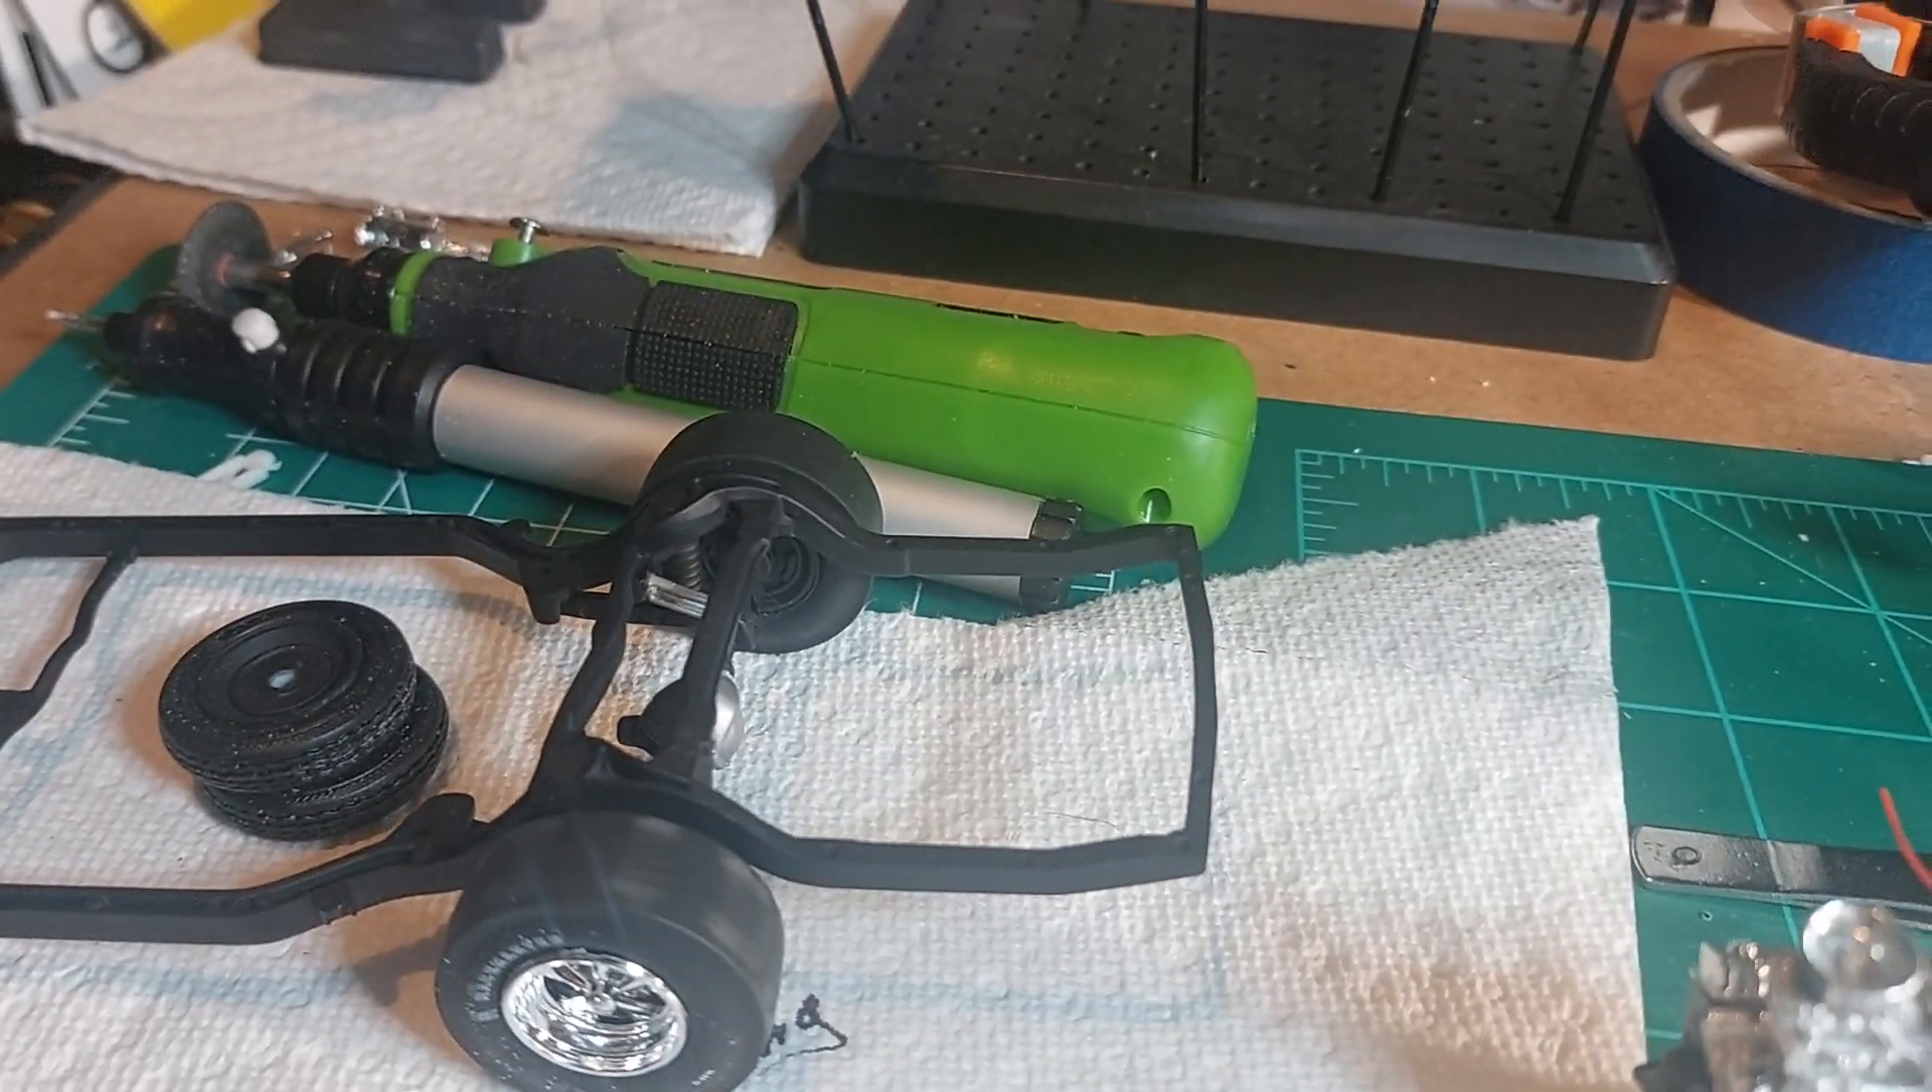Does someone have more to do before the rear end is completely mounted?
No.